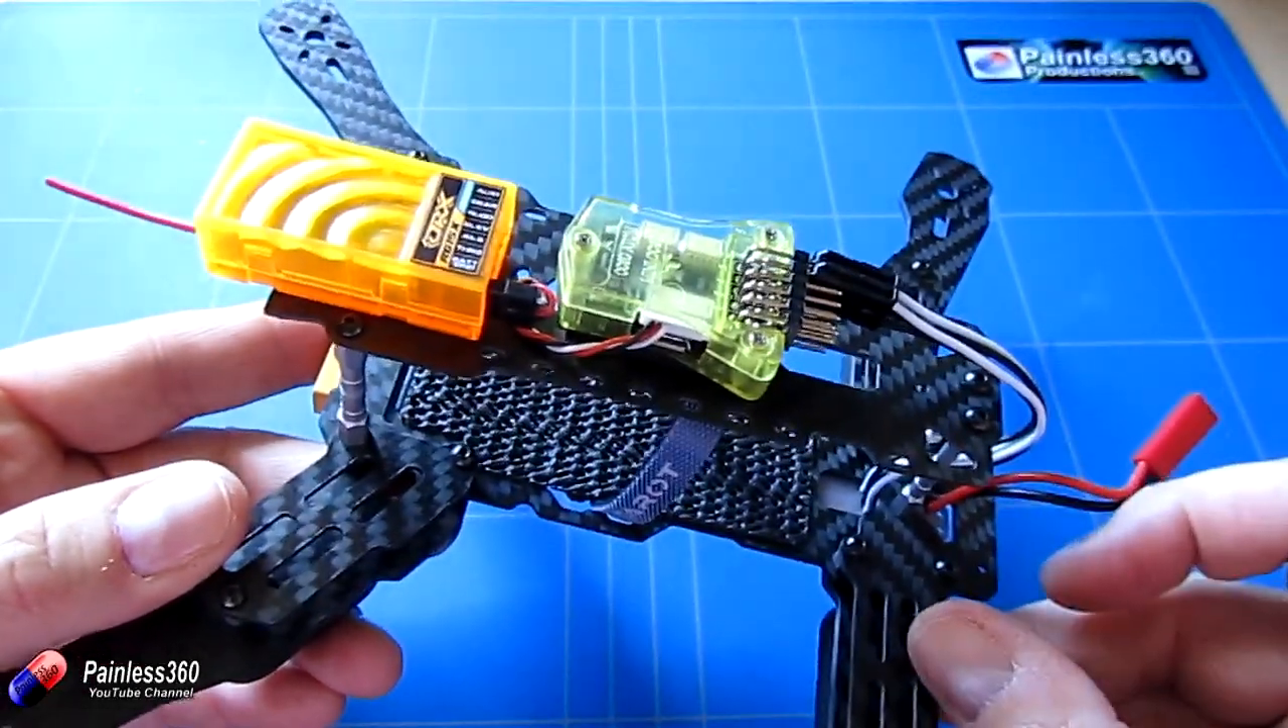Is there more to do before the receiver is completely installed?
No.